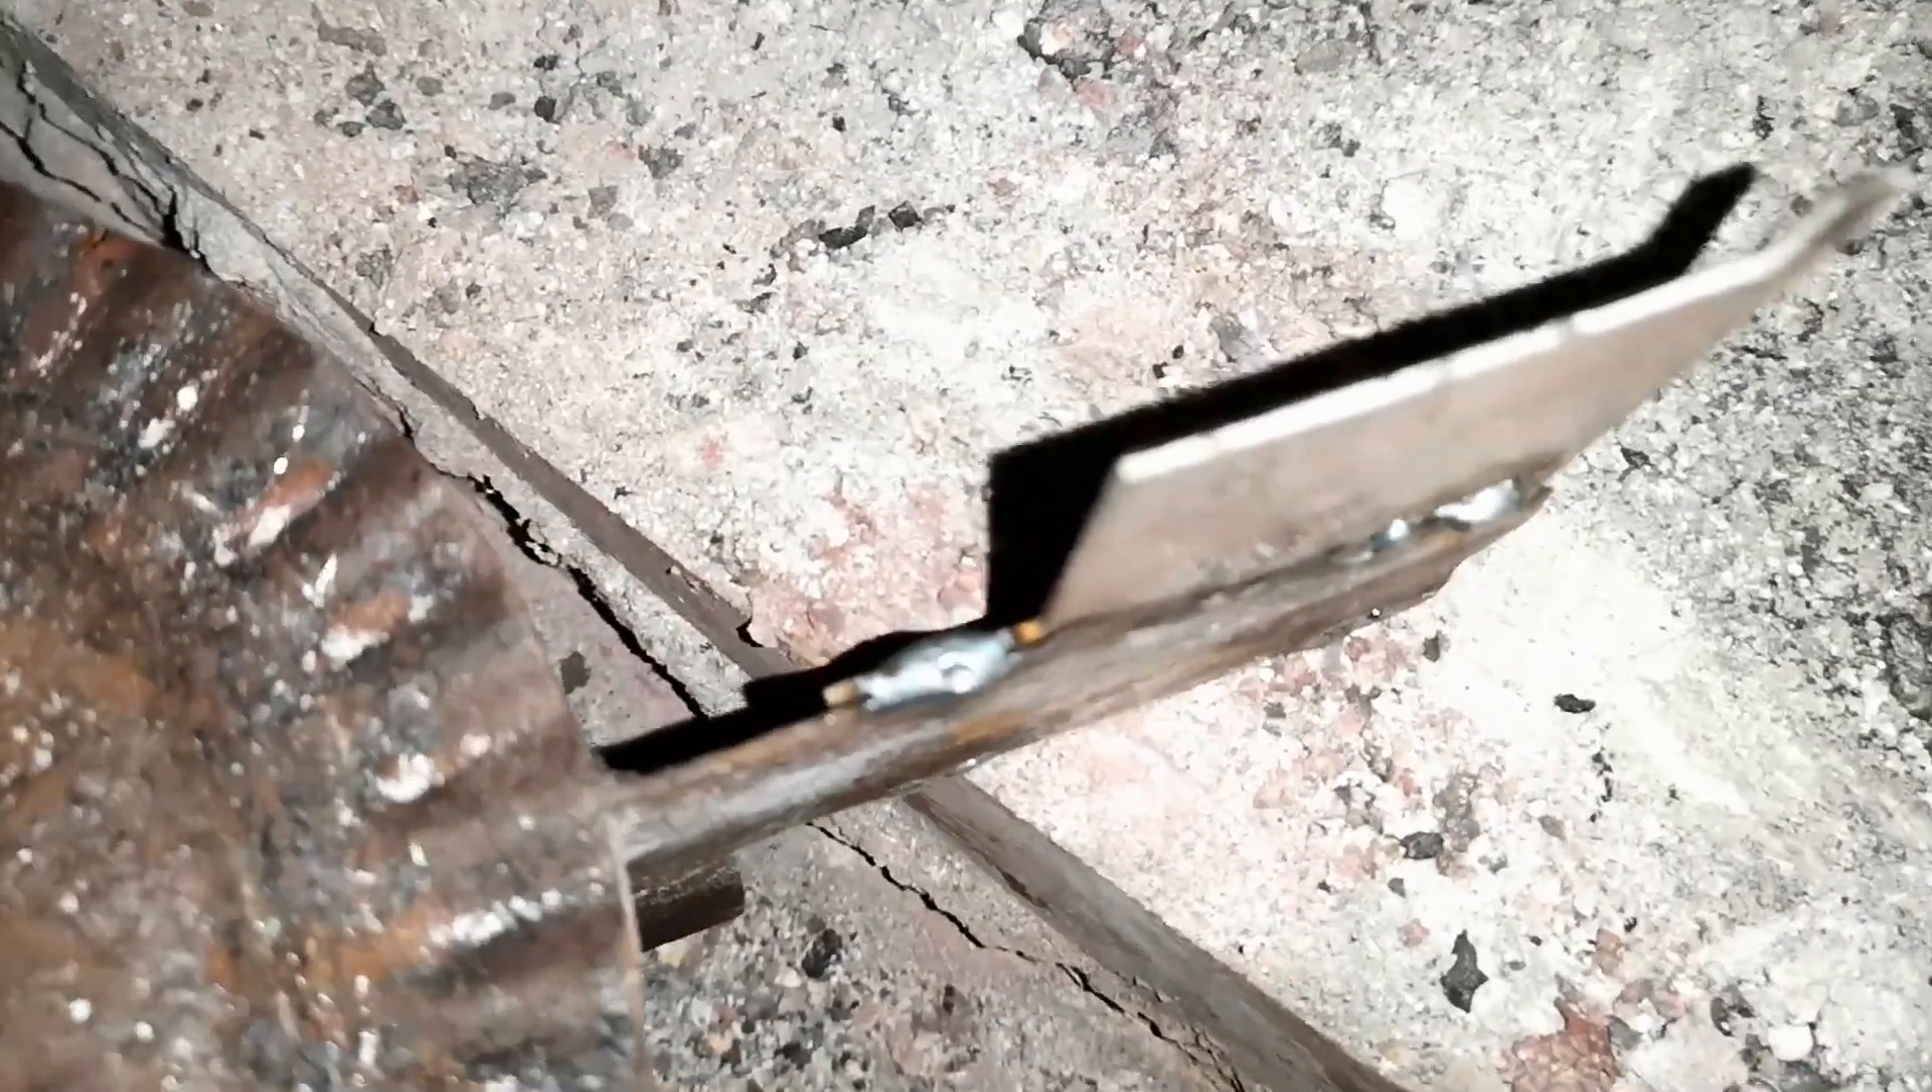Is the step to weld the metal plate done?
Yes.